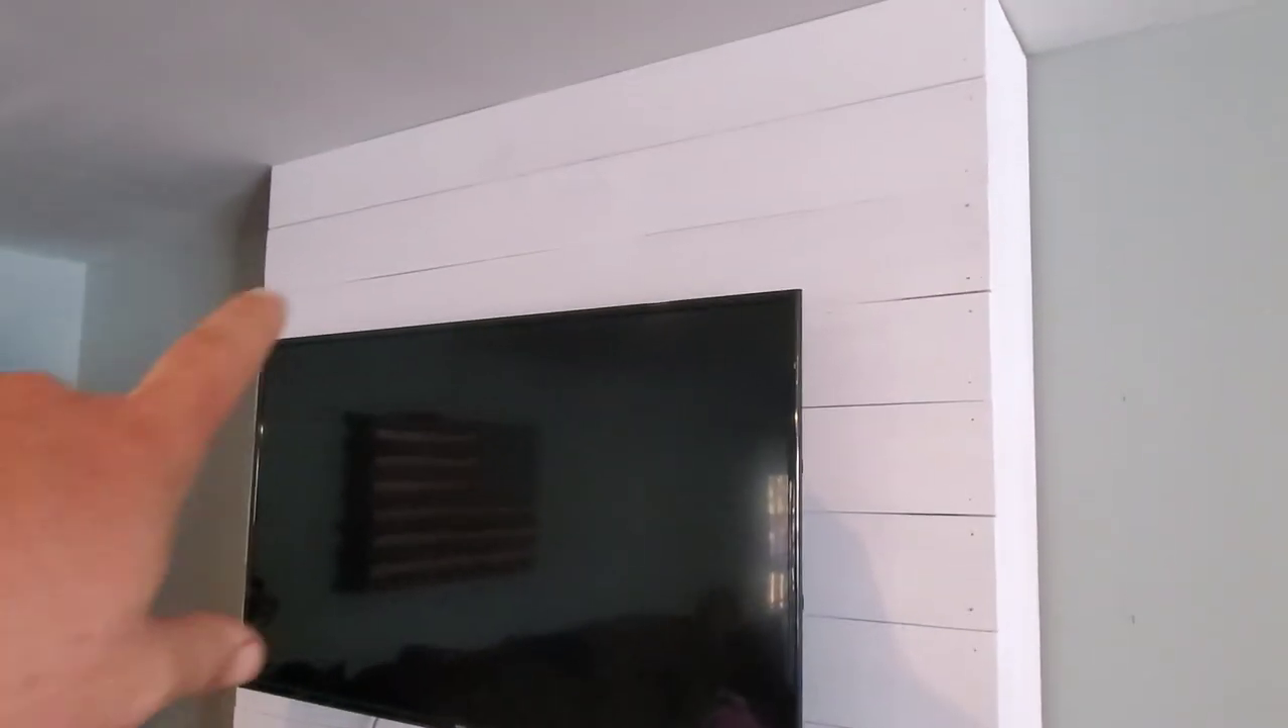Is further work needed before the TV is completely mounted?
No.